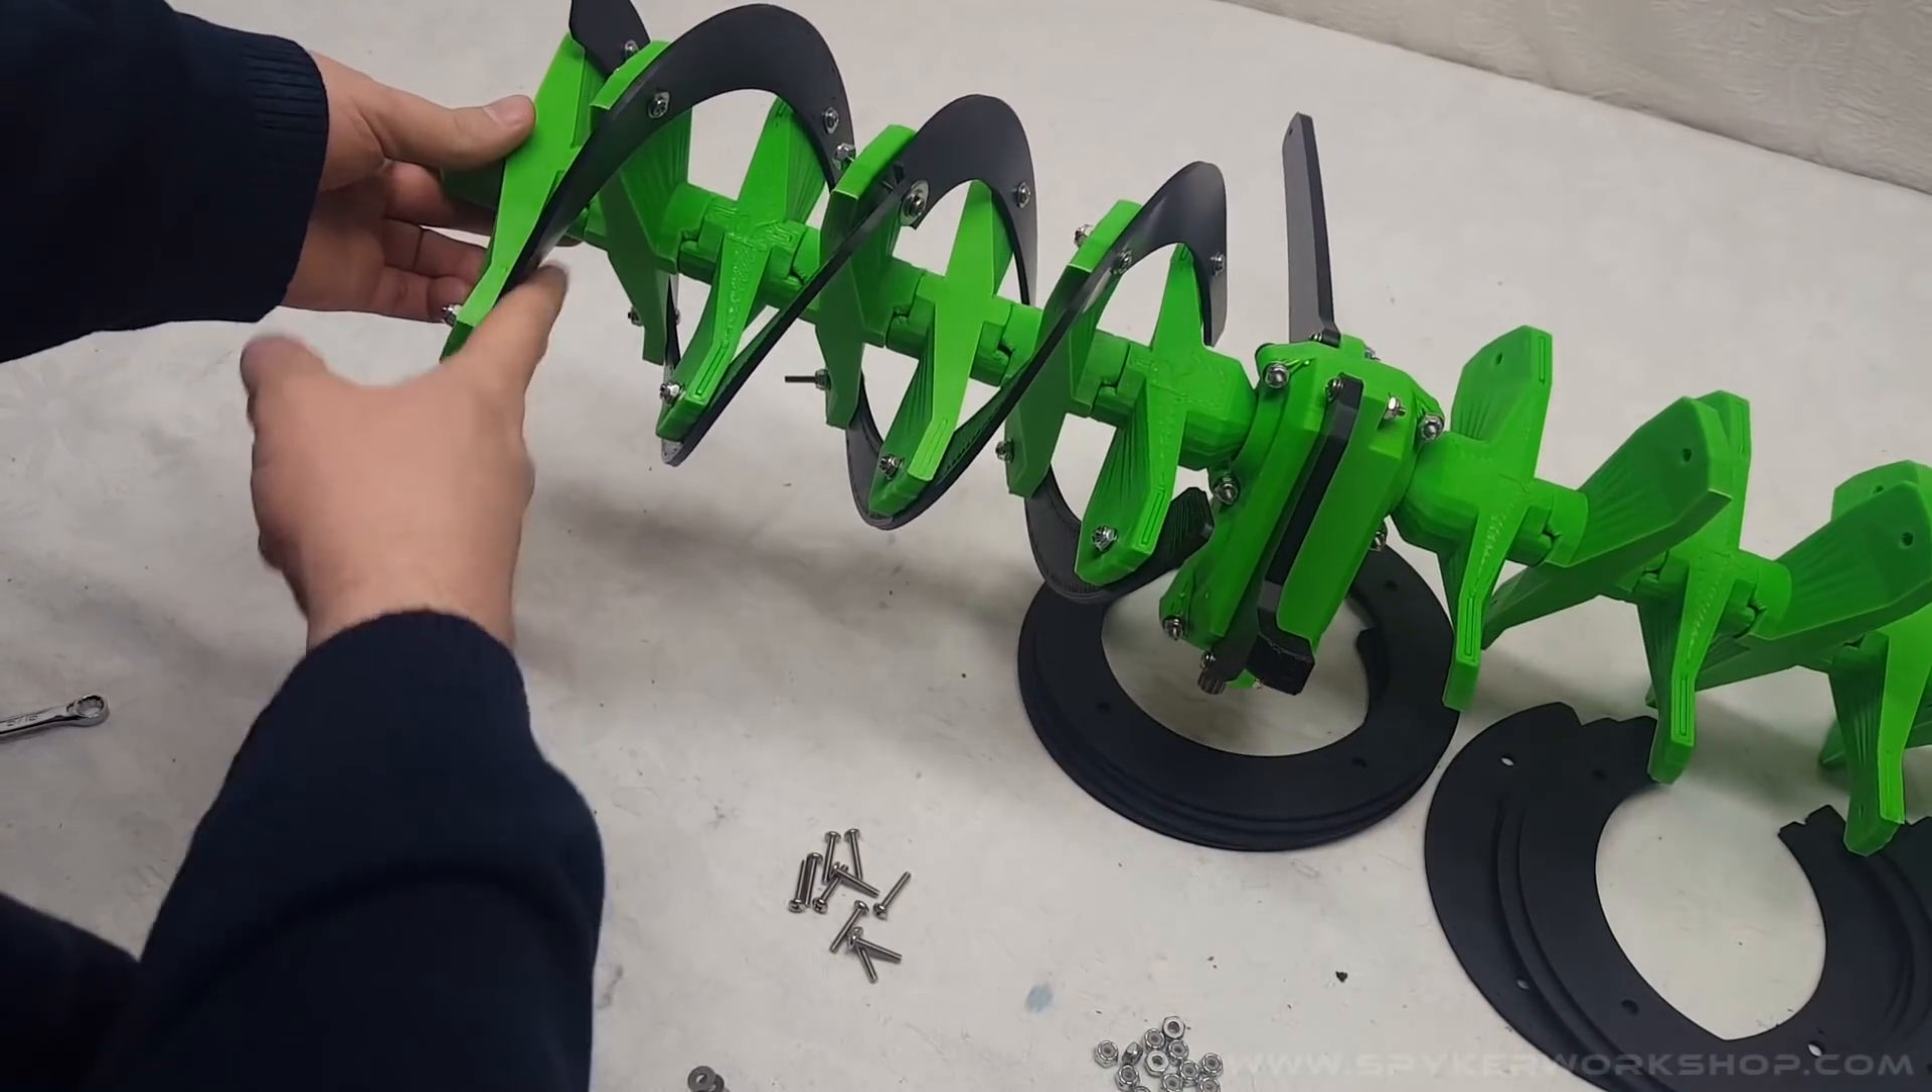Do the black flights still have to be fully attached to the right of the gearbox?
Yes.